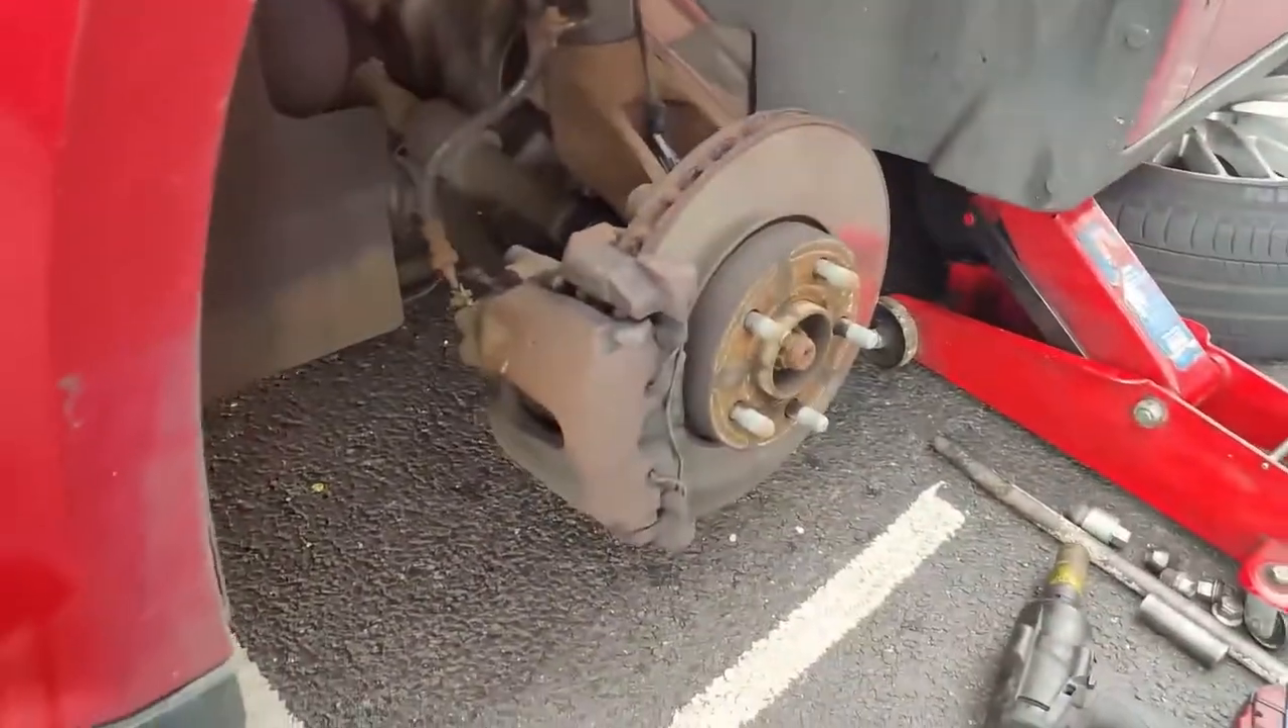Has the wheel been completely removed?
Yes.